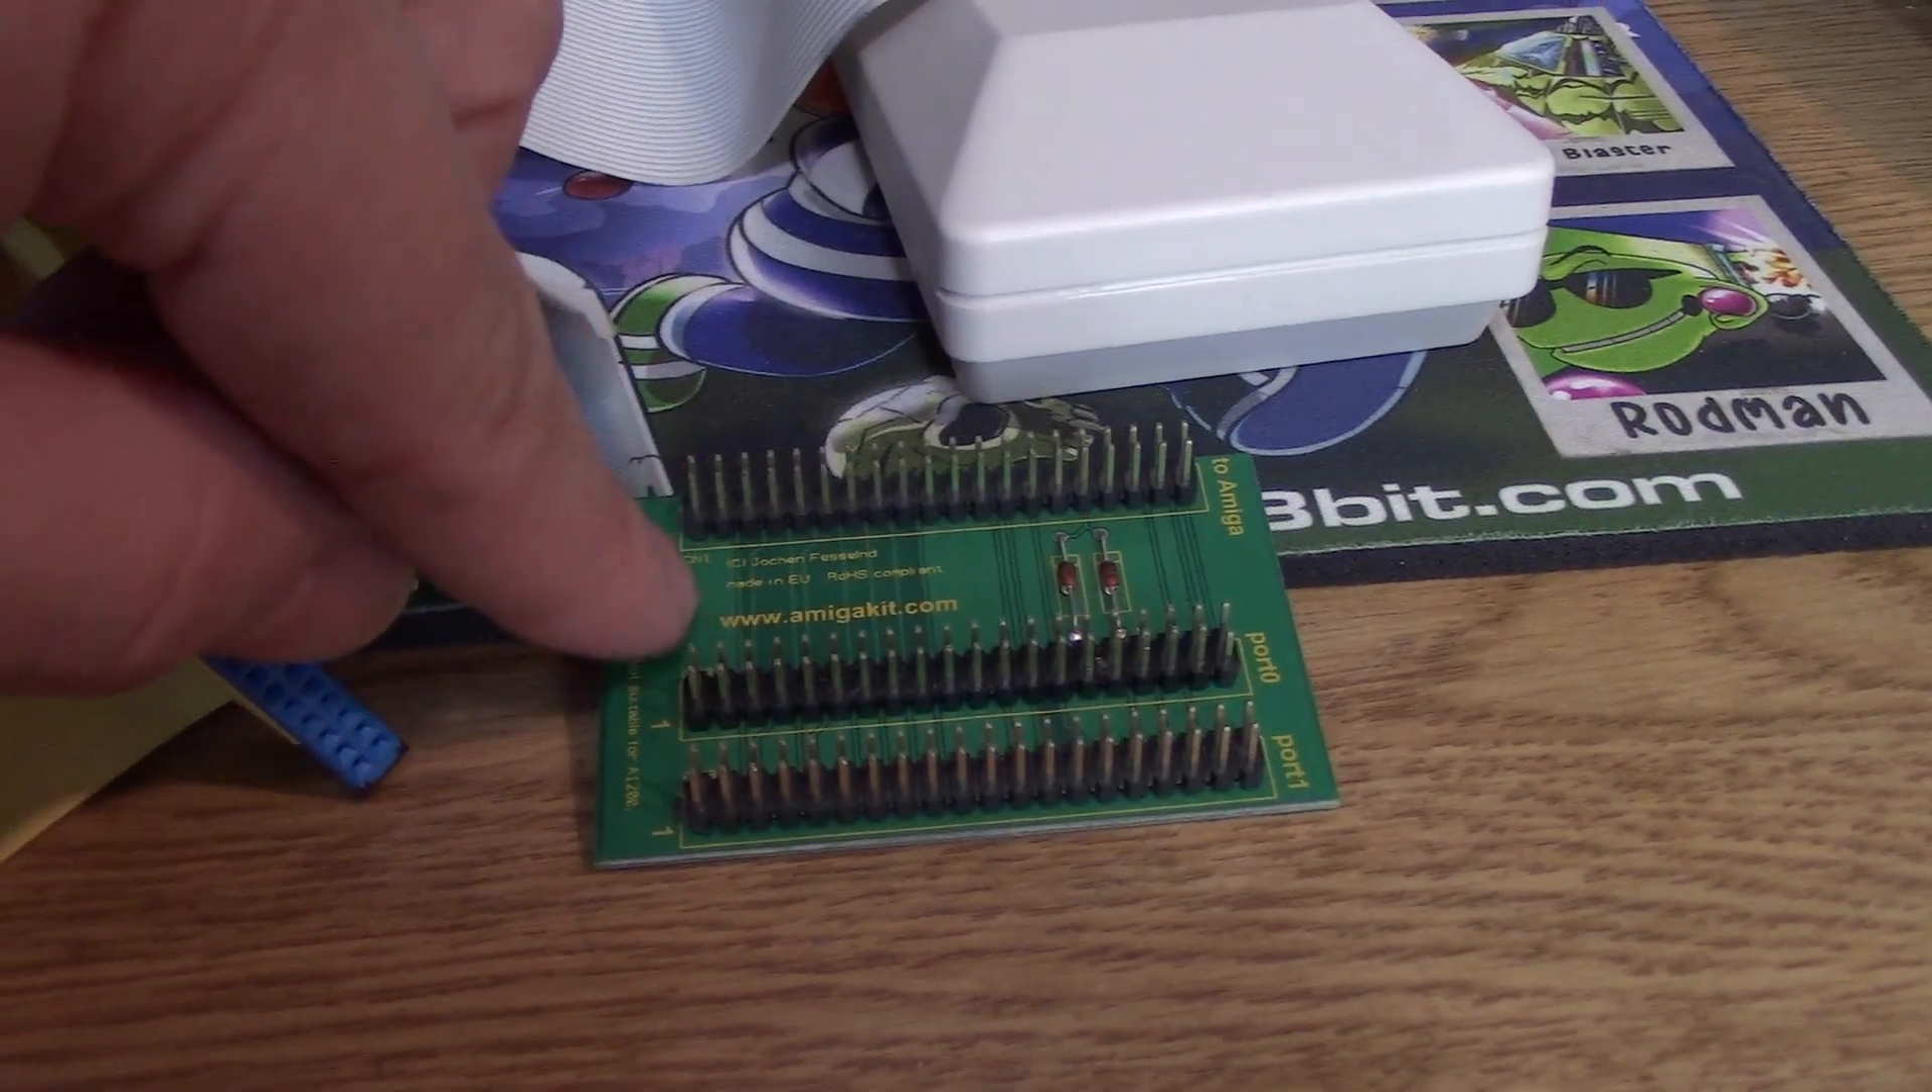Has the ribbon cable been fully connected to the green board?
No.